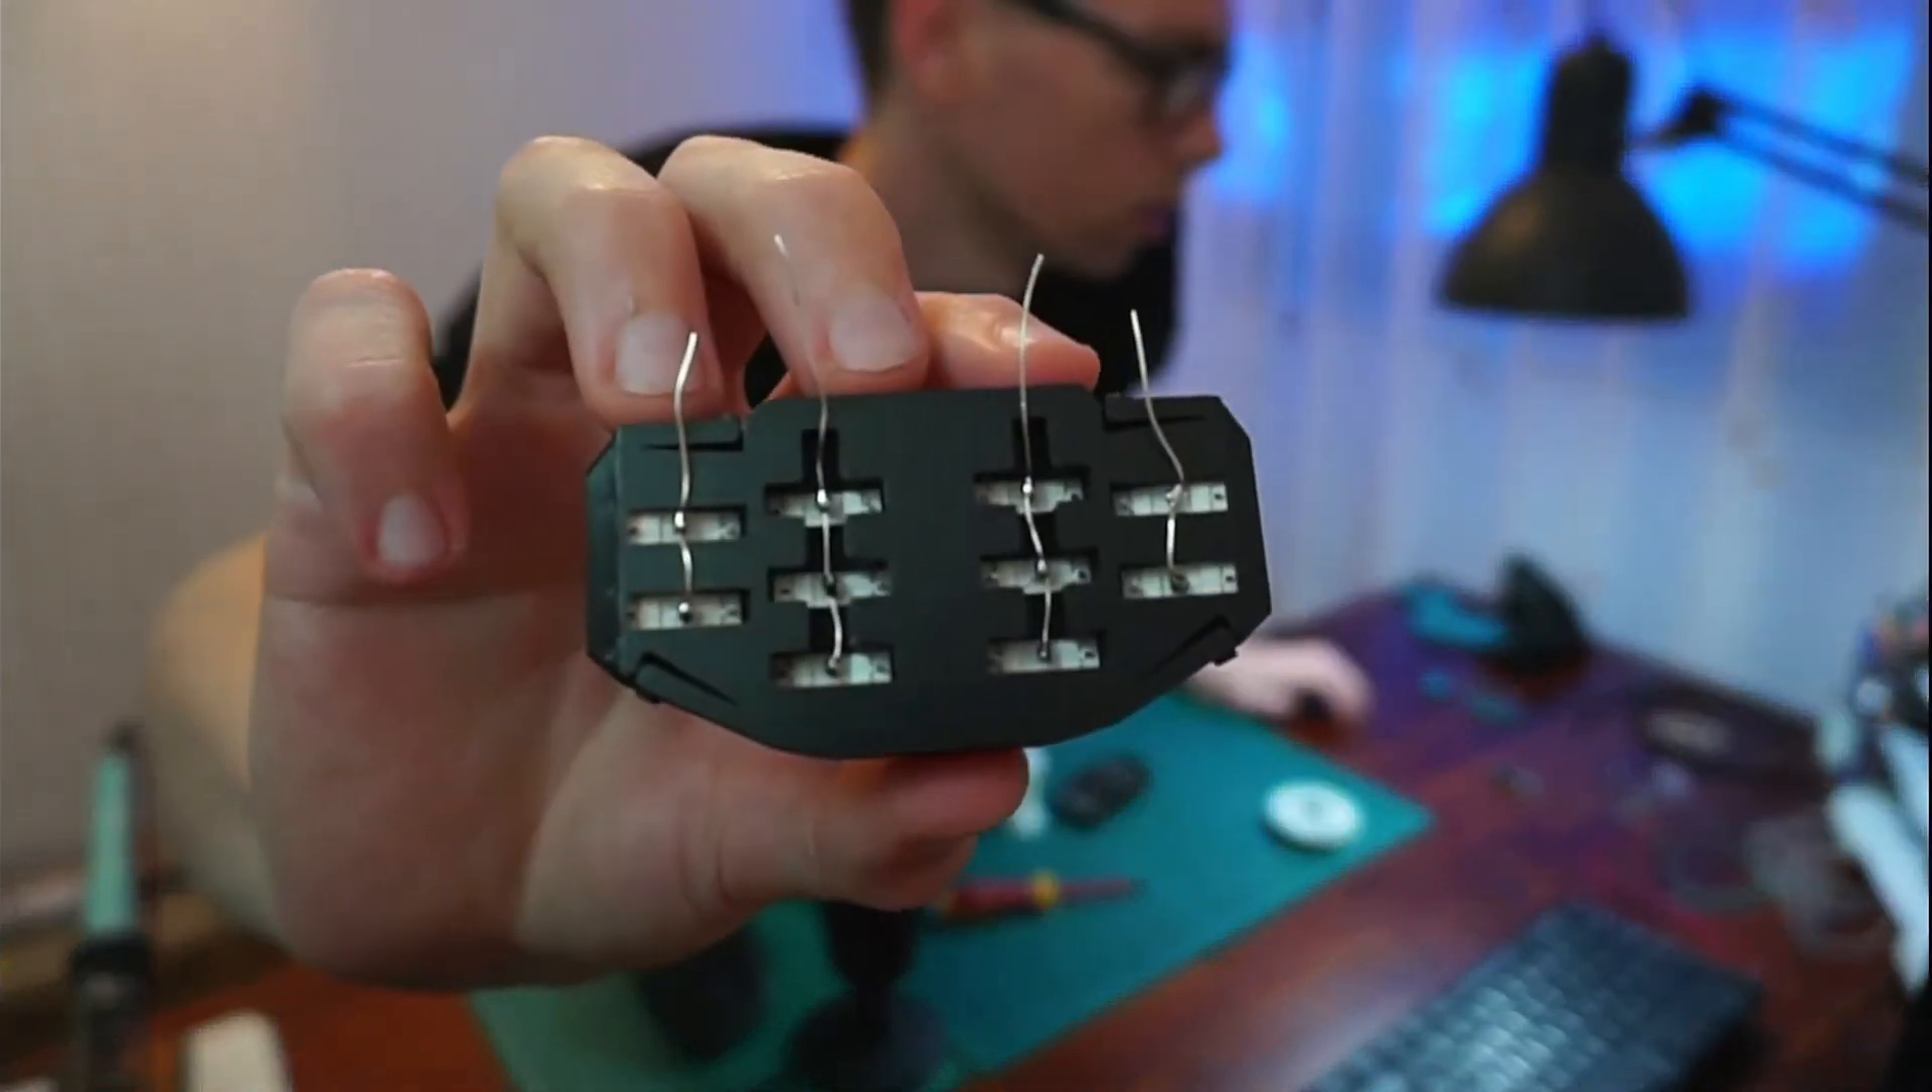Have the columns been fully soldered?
Yes.